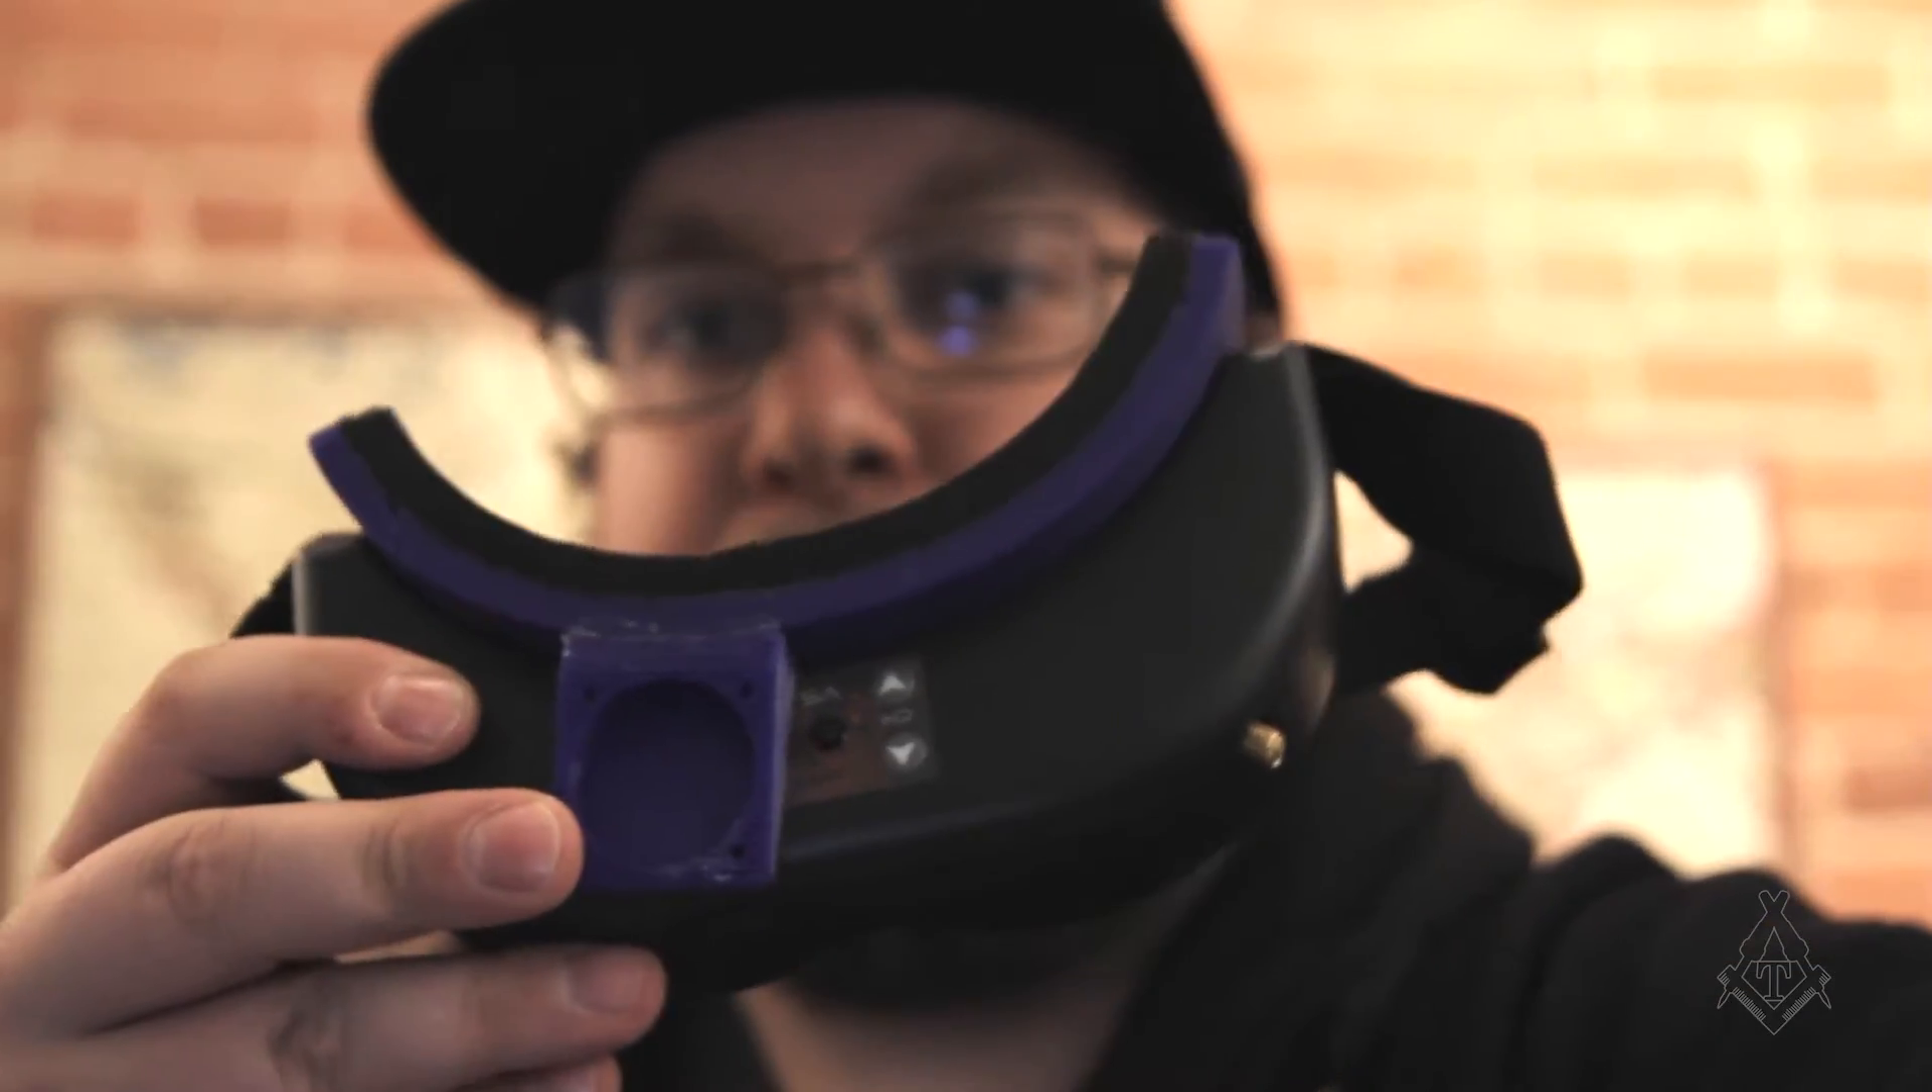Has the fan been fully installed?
No.